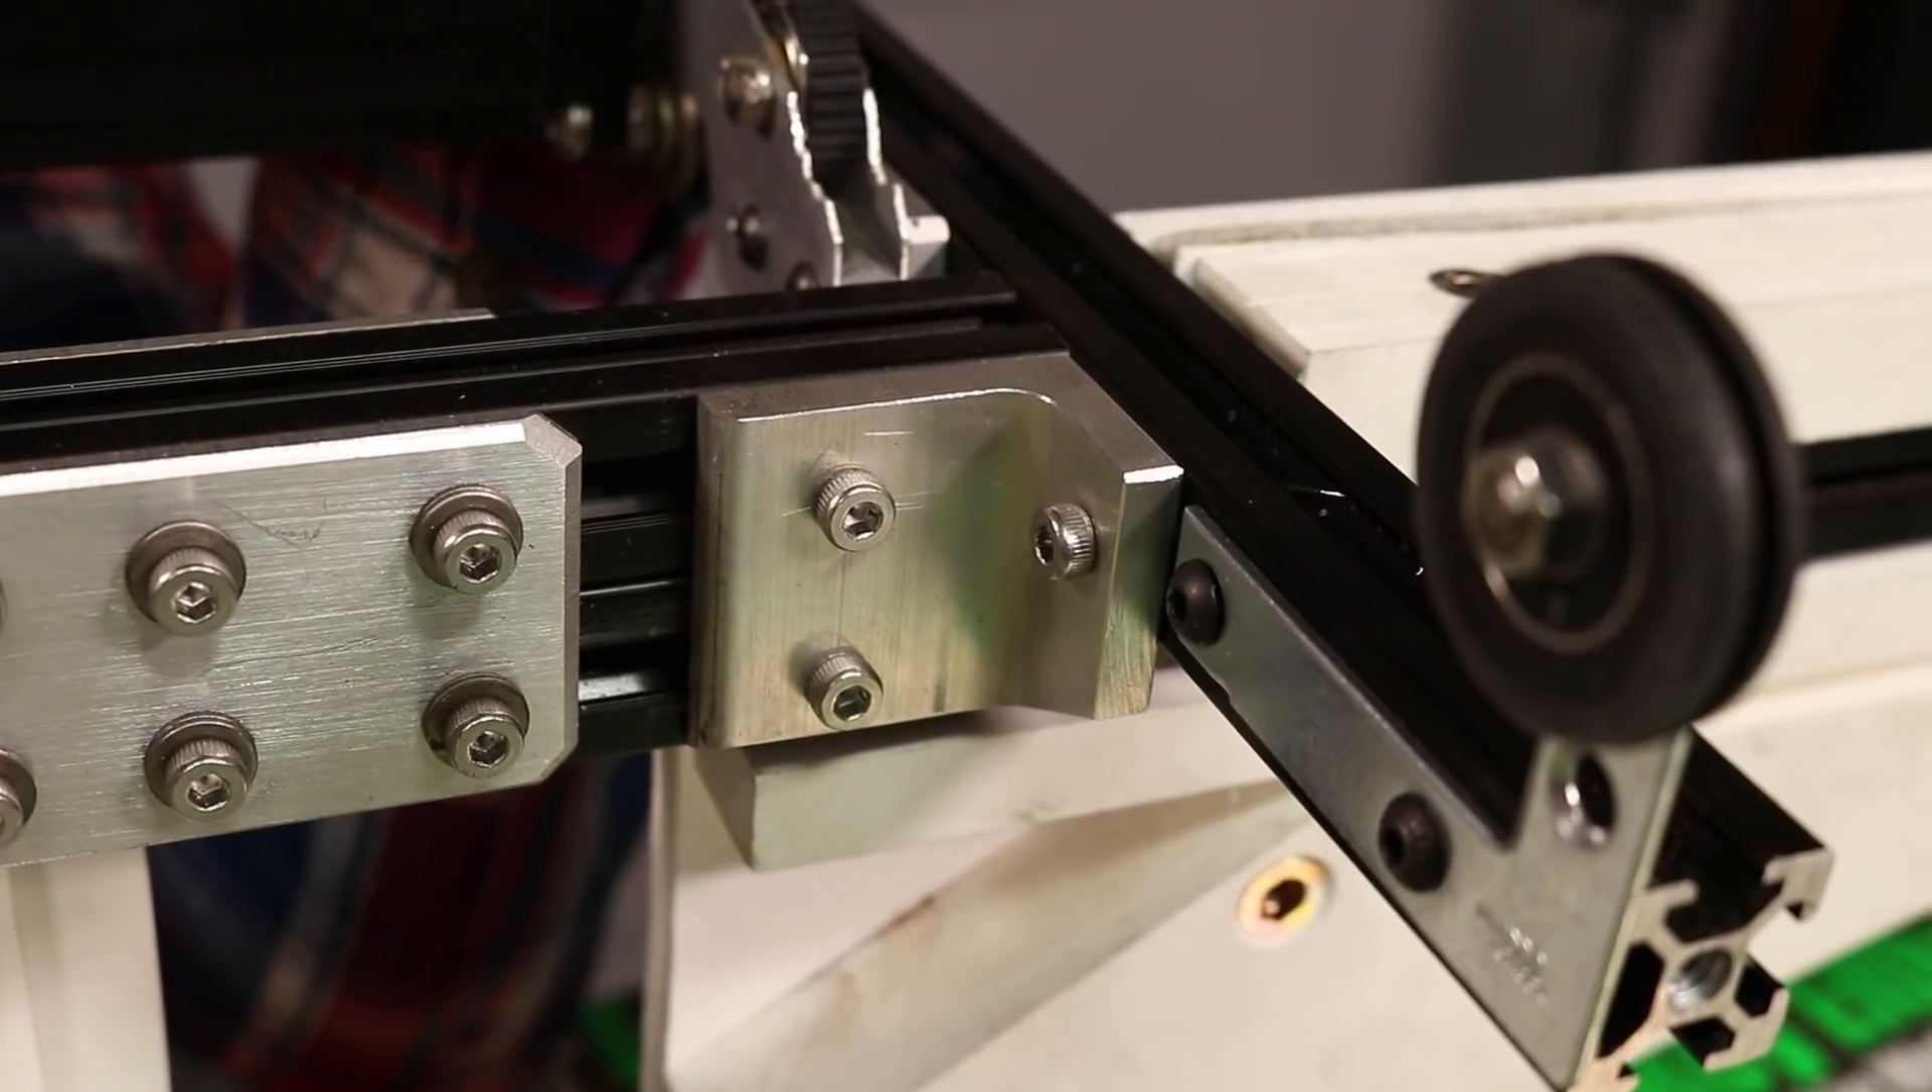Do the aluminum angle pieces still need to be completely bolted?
No.